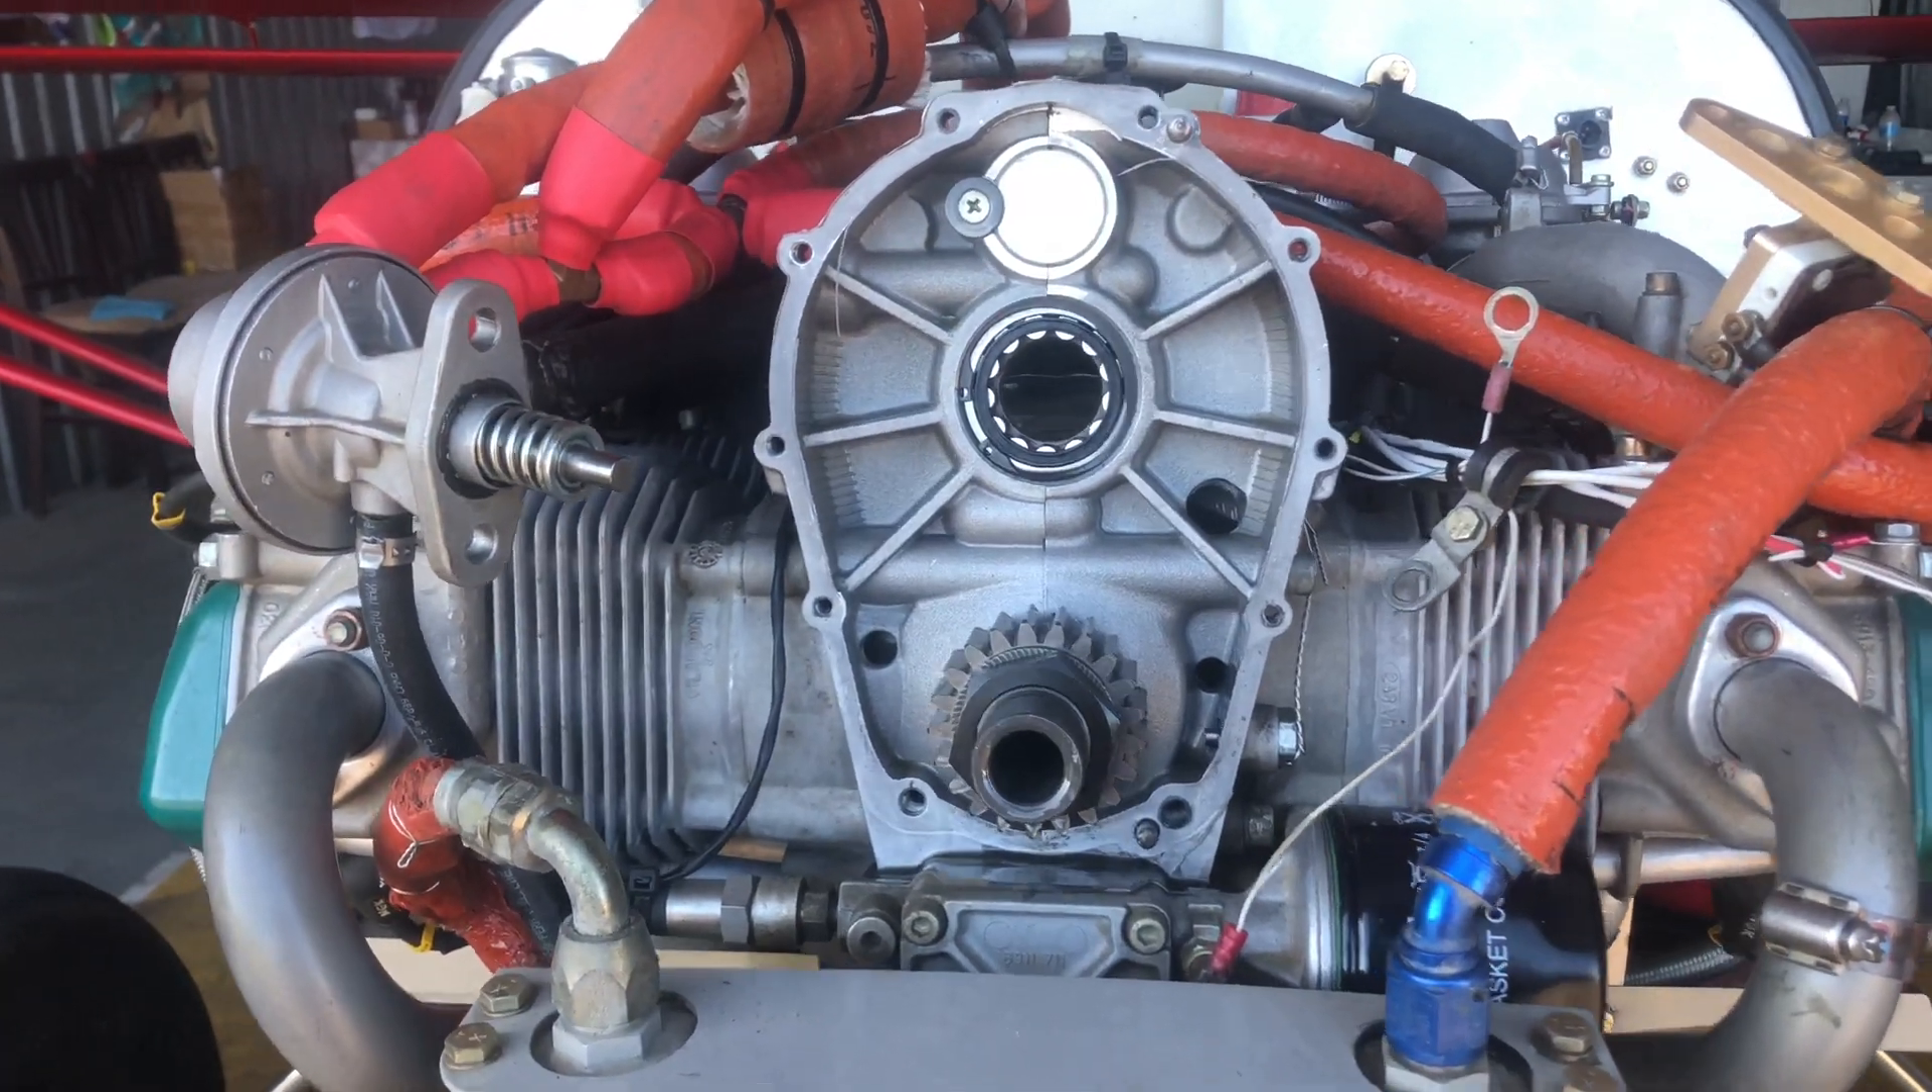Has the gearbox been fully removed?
Yes.